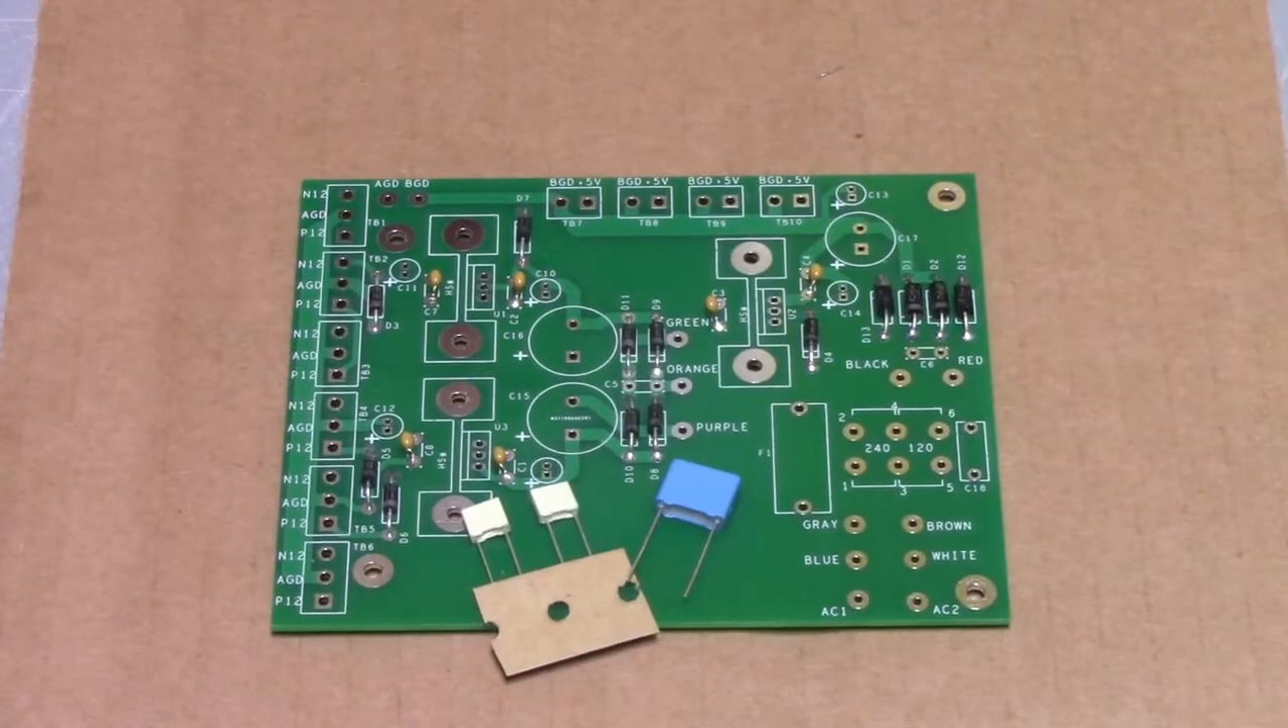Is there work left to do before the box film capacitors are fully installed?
Yes.